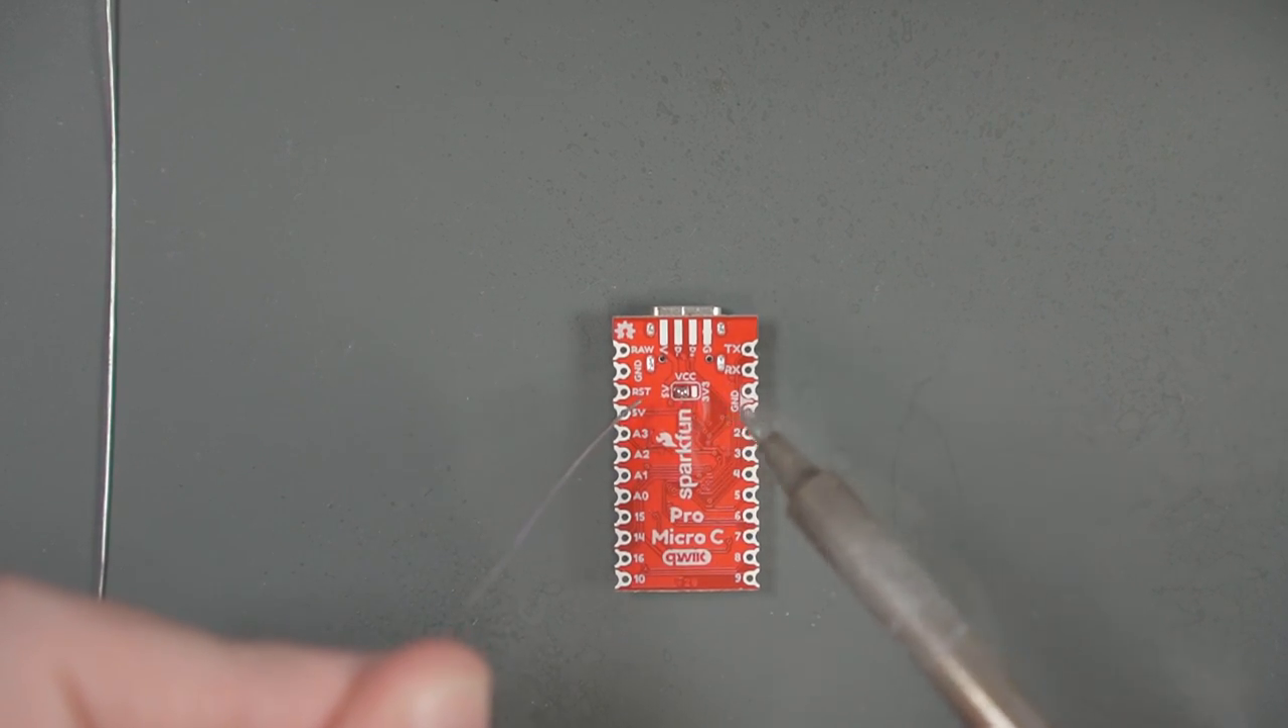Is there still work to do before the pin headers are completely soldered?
Yes.